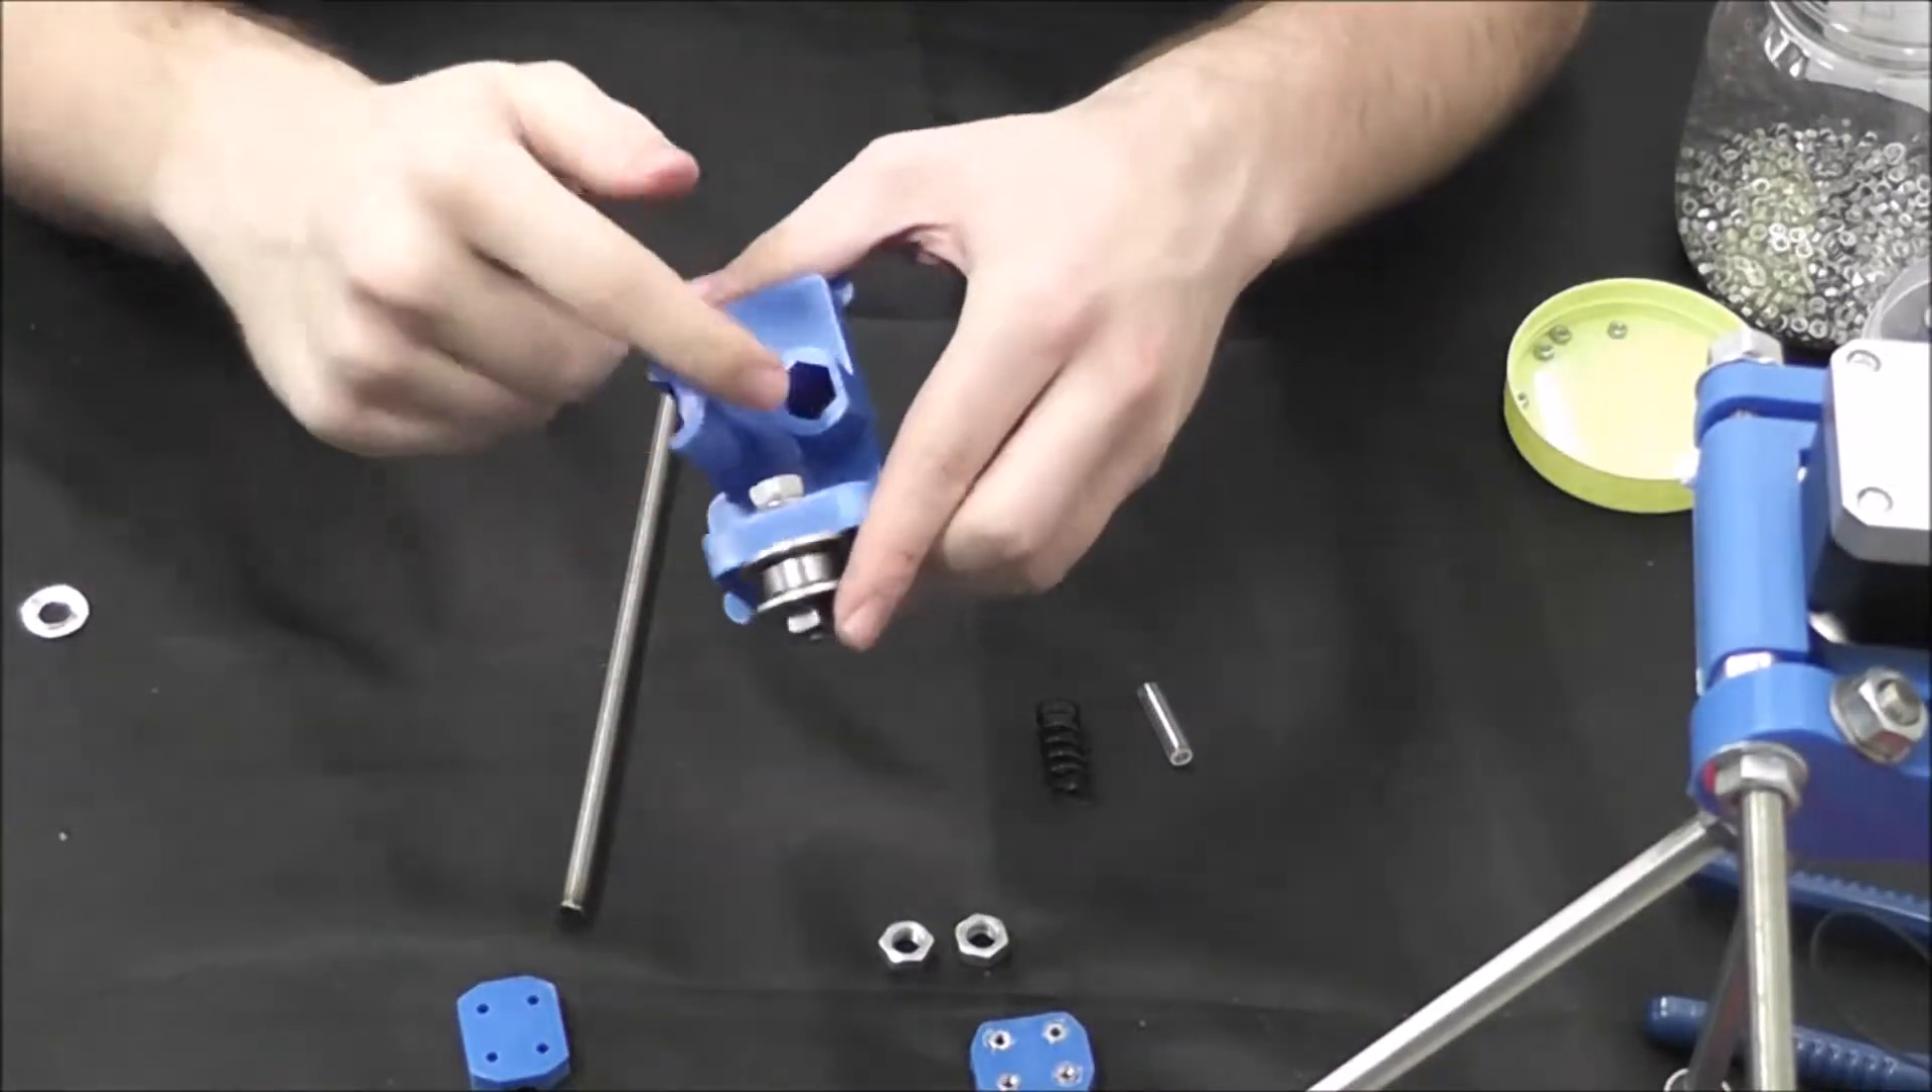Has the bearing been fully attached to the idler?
Yes.